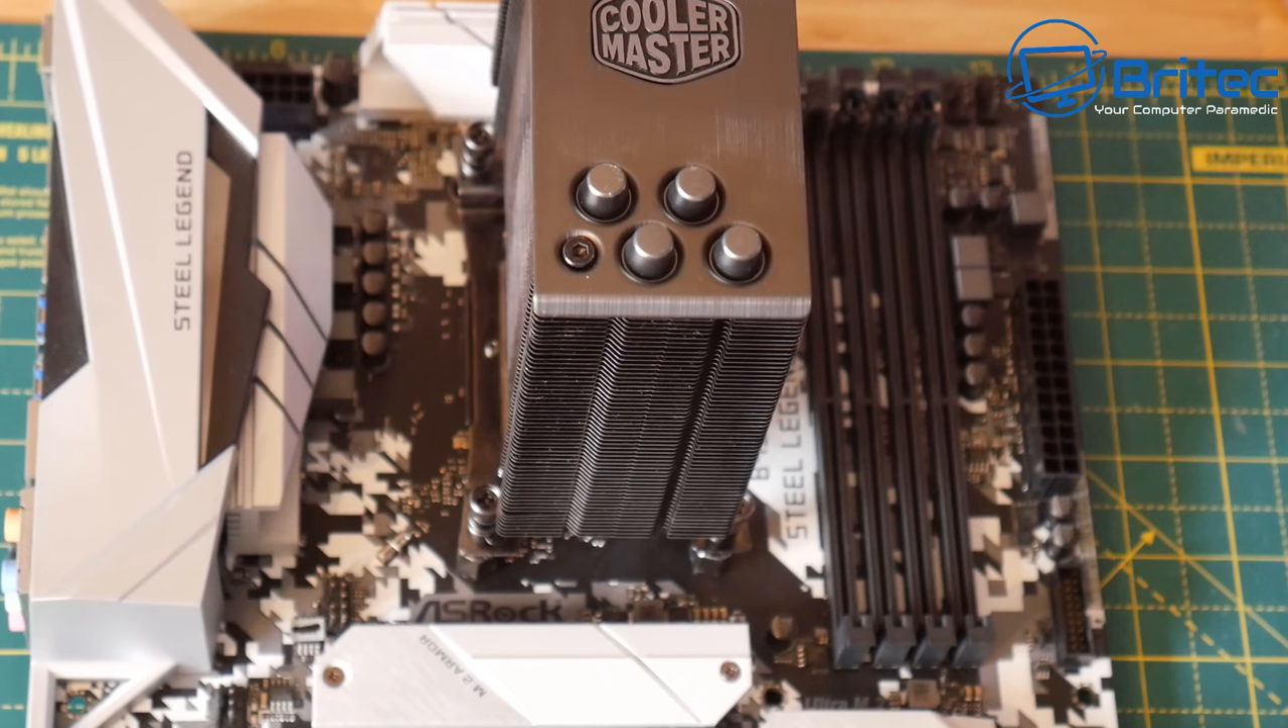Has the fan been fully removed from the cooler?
Yes.